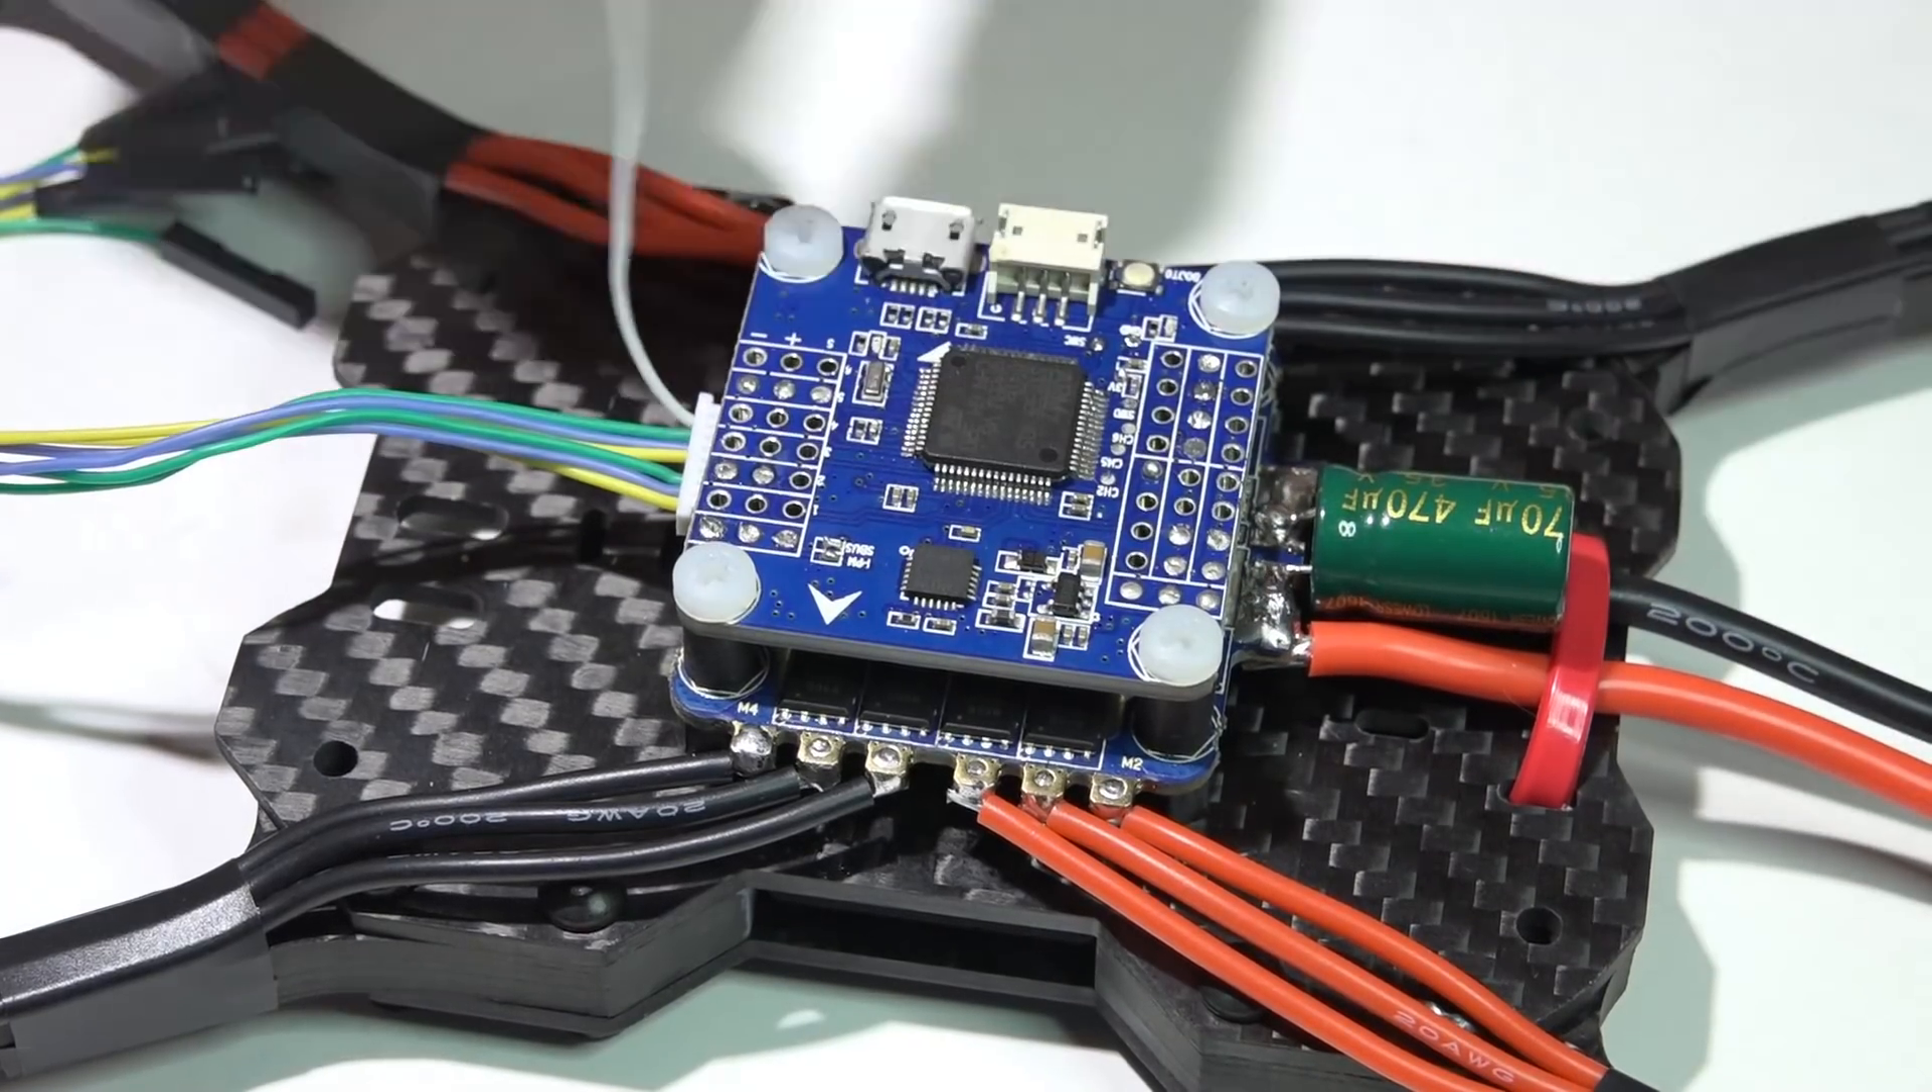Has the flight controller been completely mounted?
Yes.